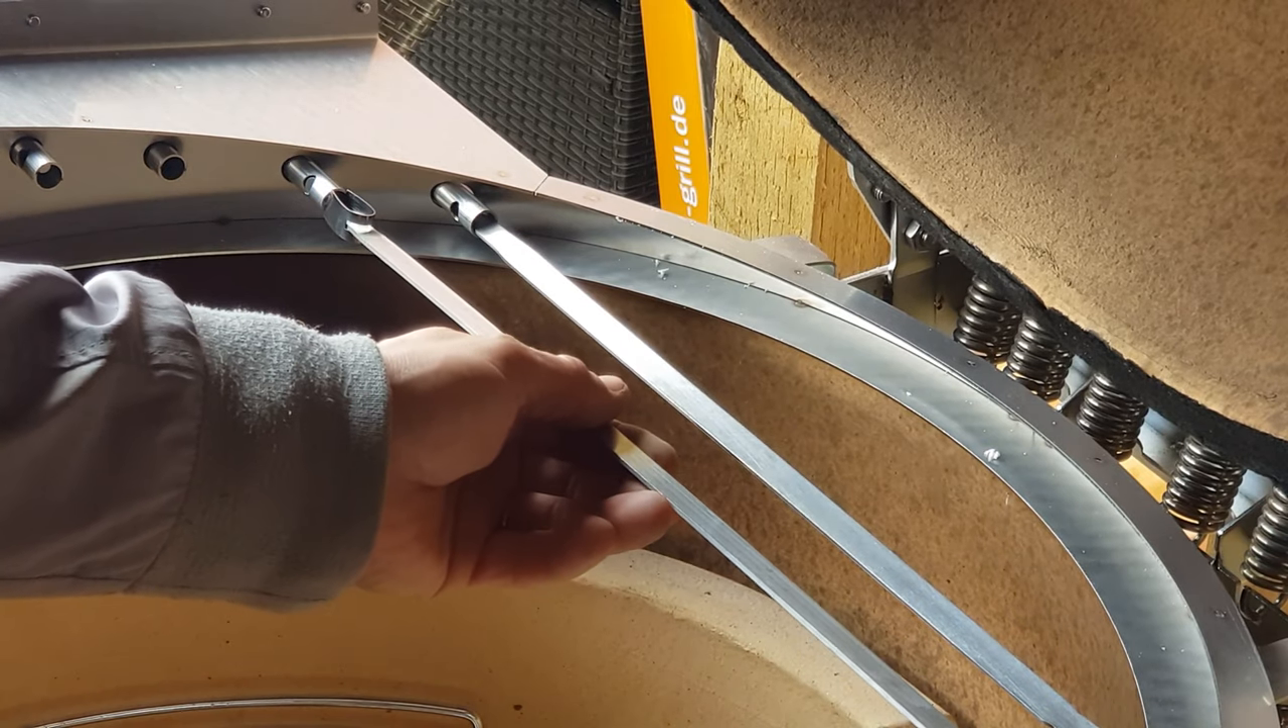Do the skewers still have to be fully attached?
Yes.